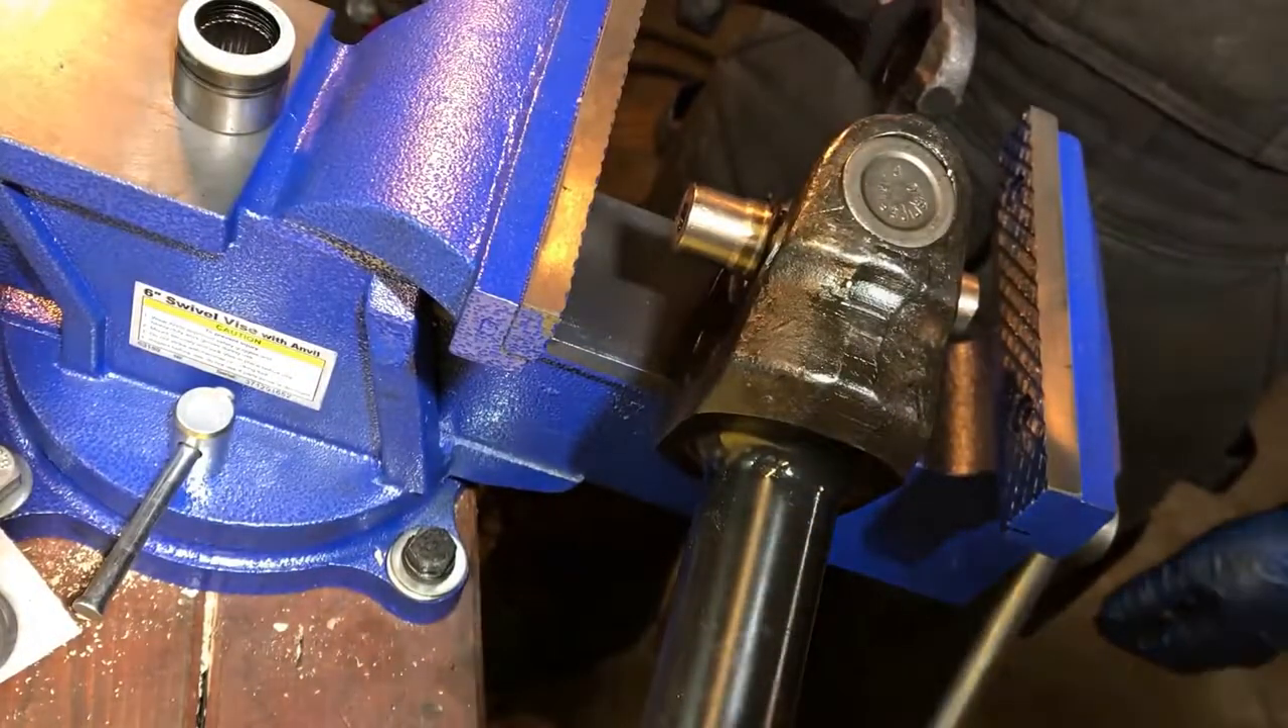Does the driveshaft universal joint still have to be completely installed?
Yes.